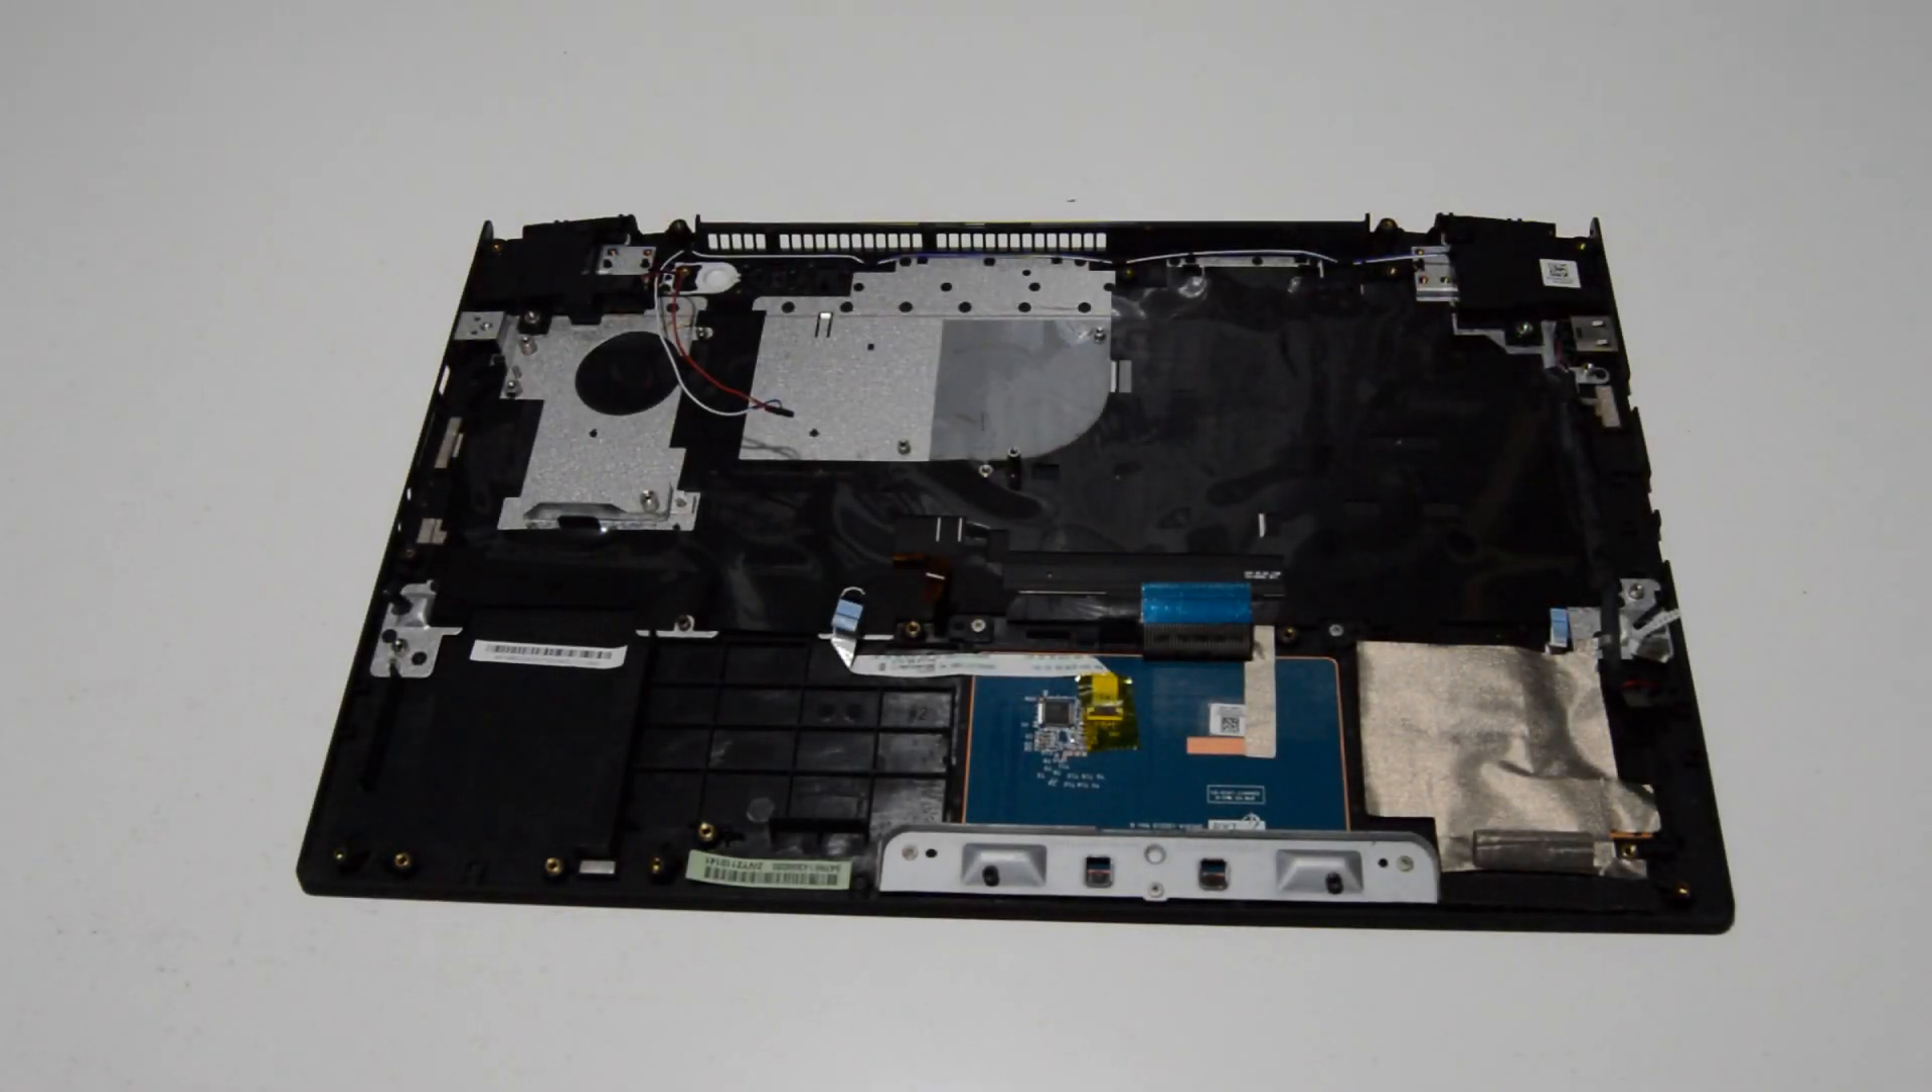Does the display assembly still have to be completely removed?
No.